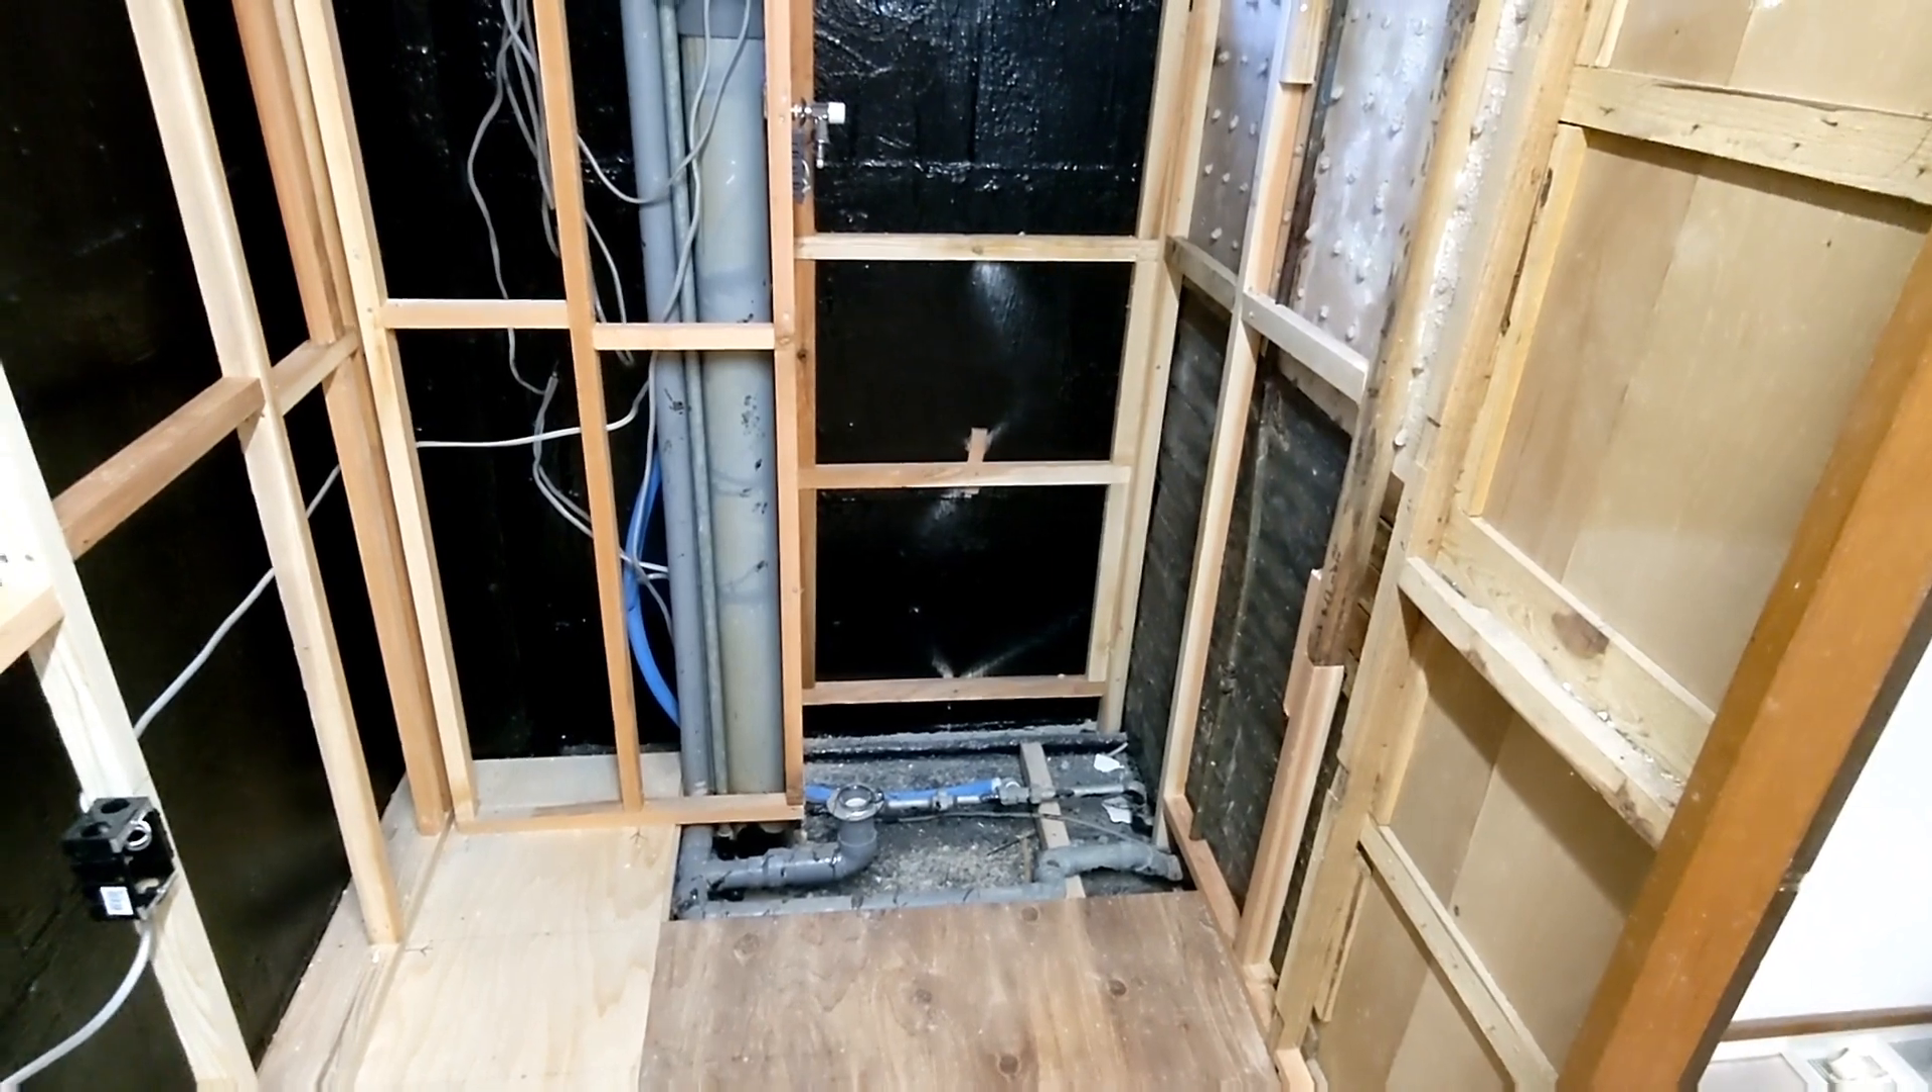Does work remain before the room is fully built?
Yes.